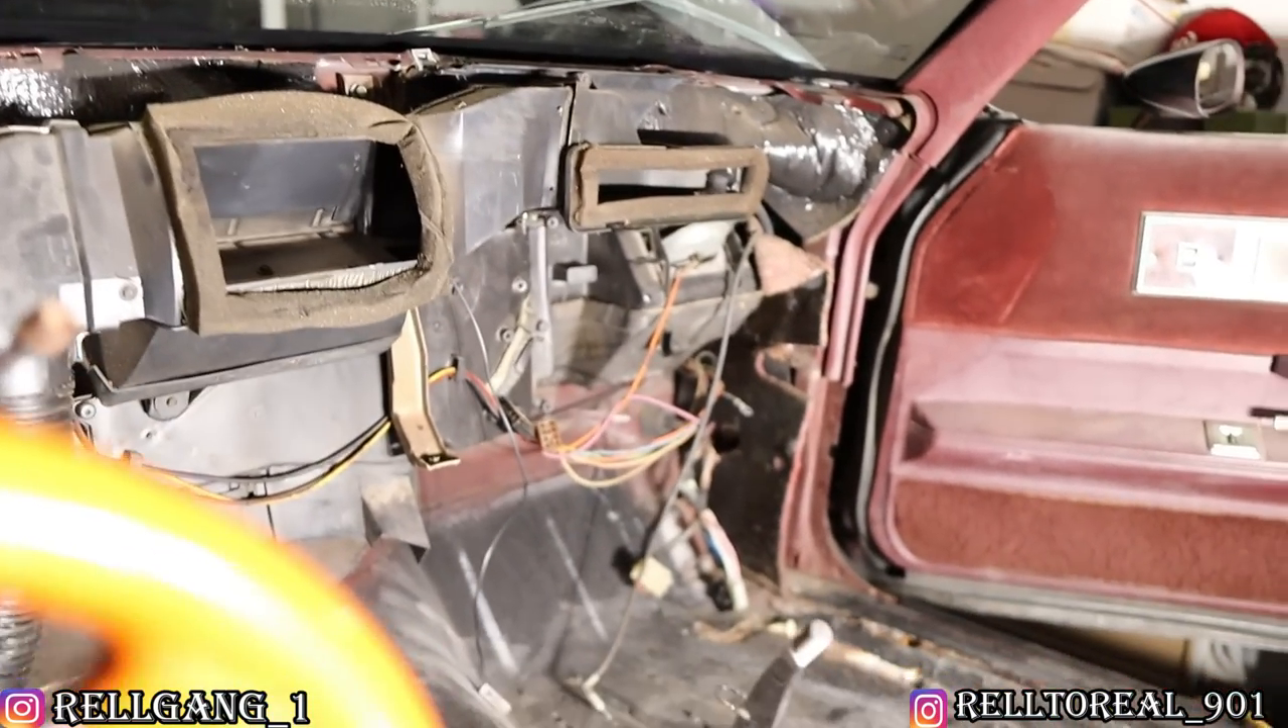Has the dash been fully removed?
Yes.